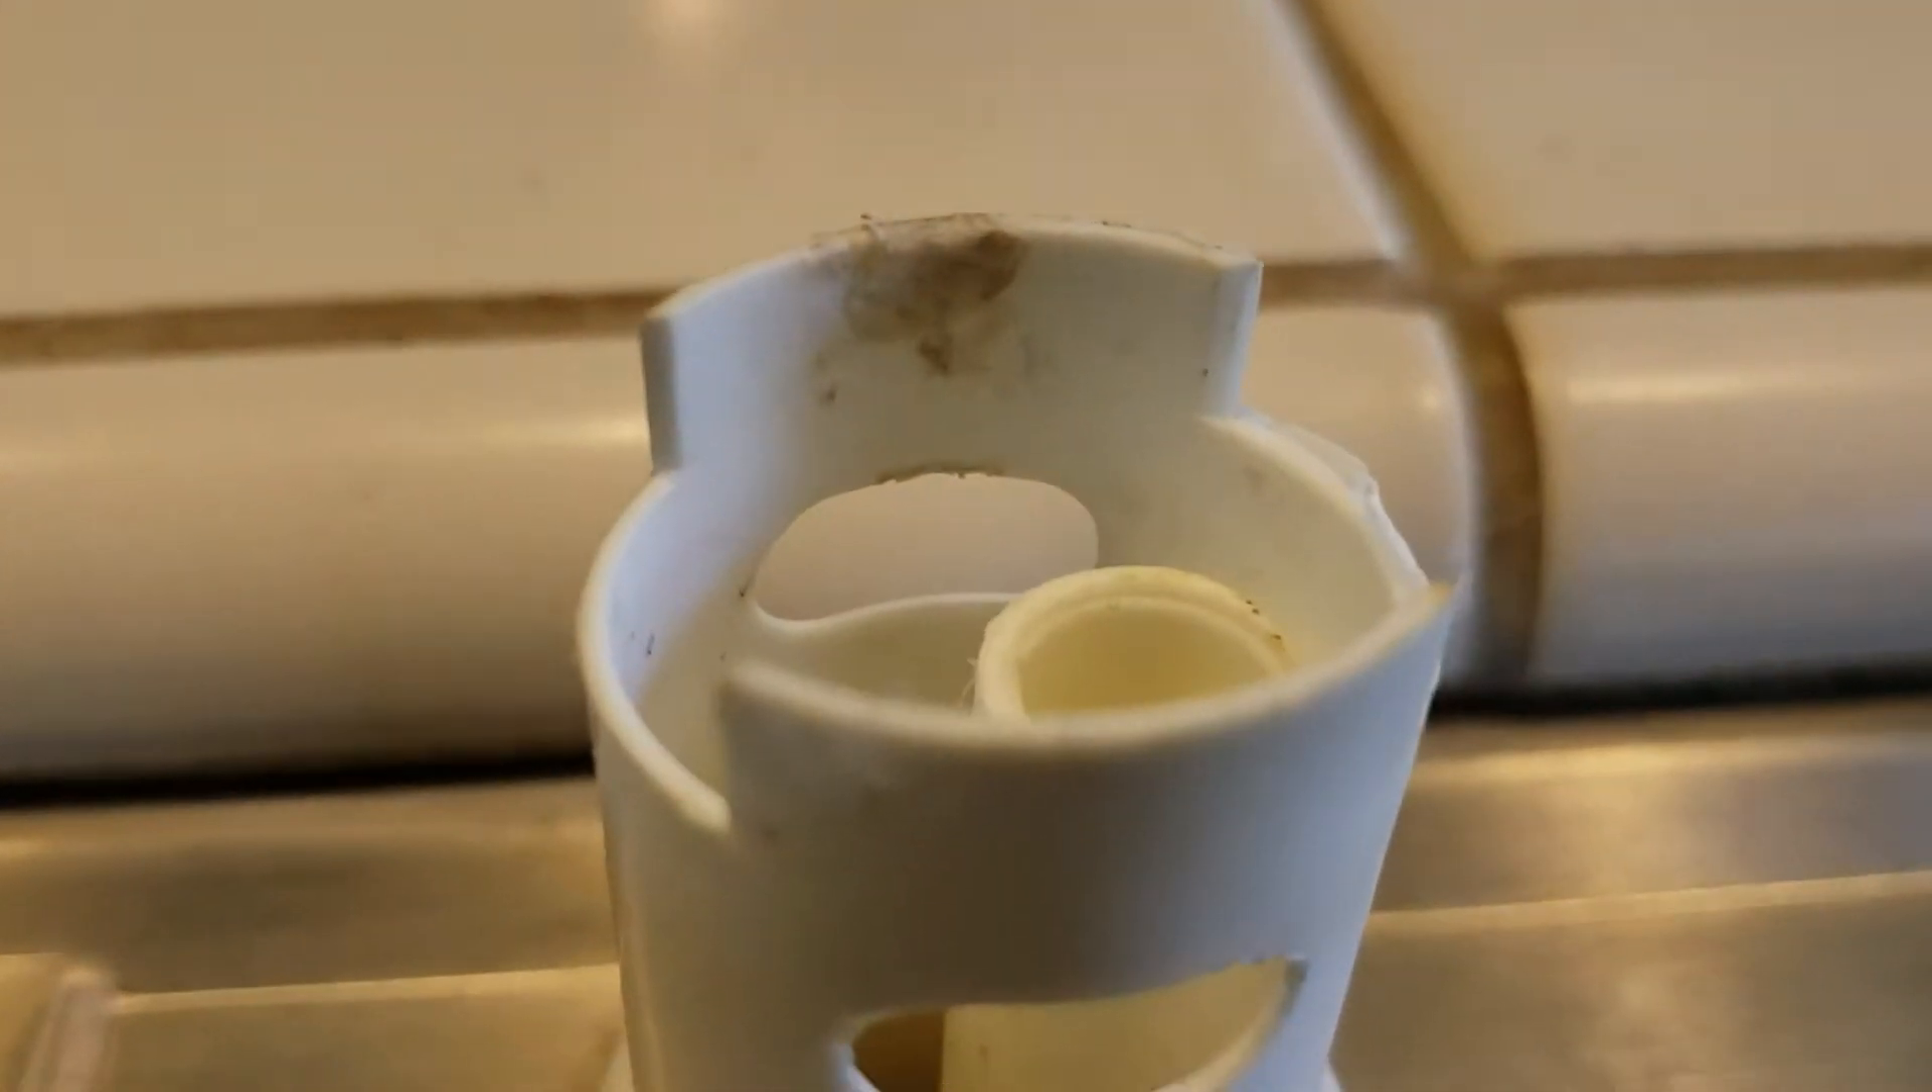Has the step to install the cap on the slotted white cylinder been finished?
No.